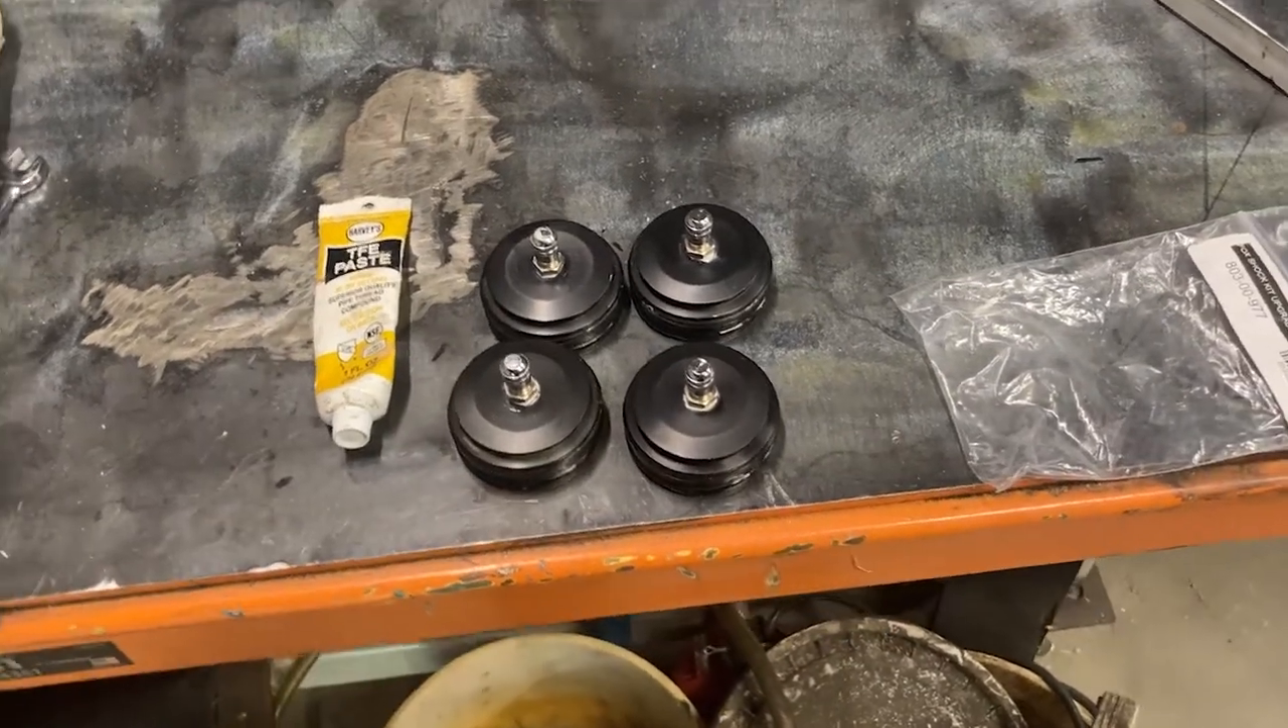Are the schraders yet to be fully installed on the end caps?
No.